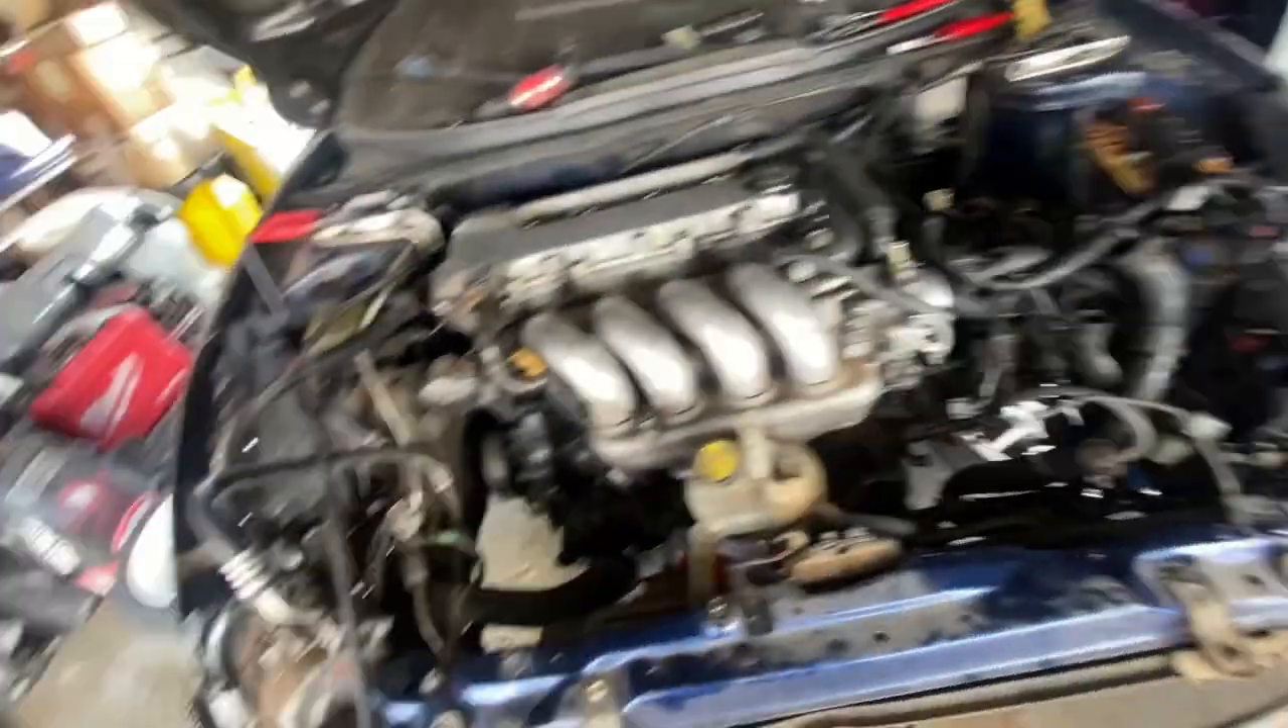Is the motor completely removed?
No.